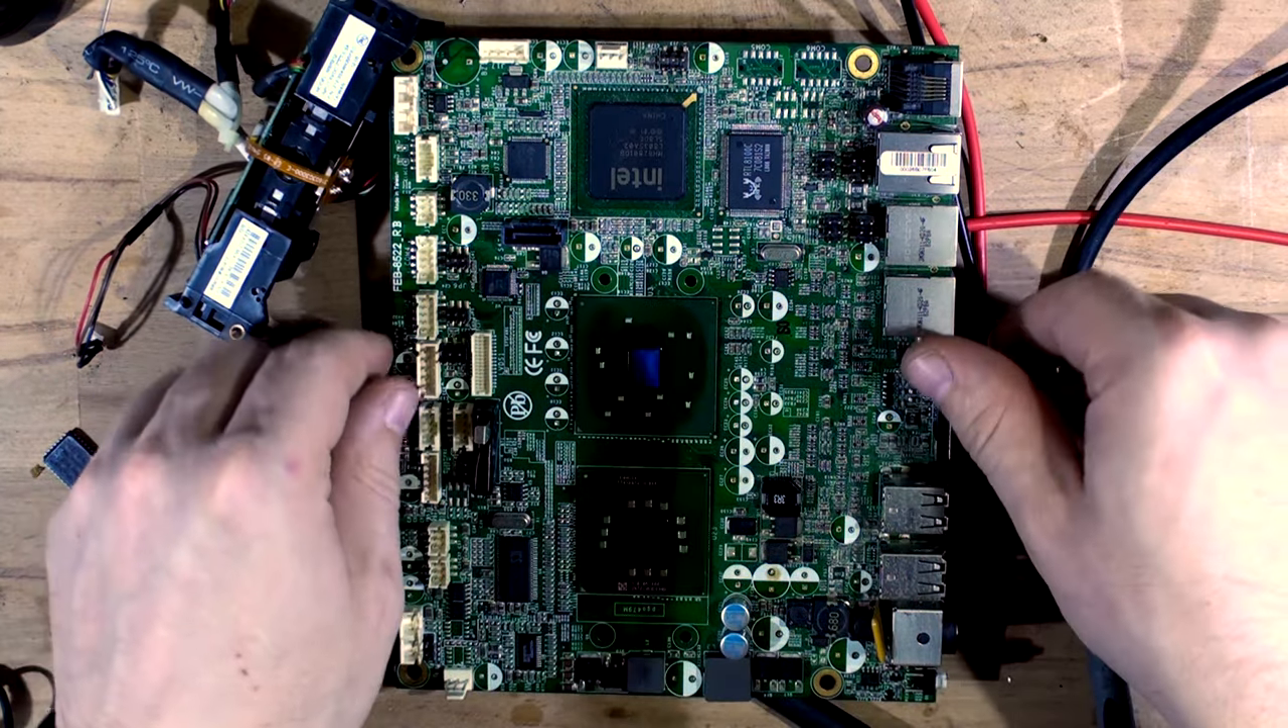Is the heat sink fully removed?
Yes.